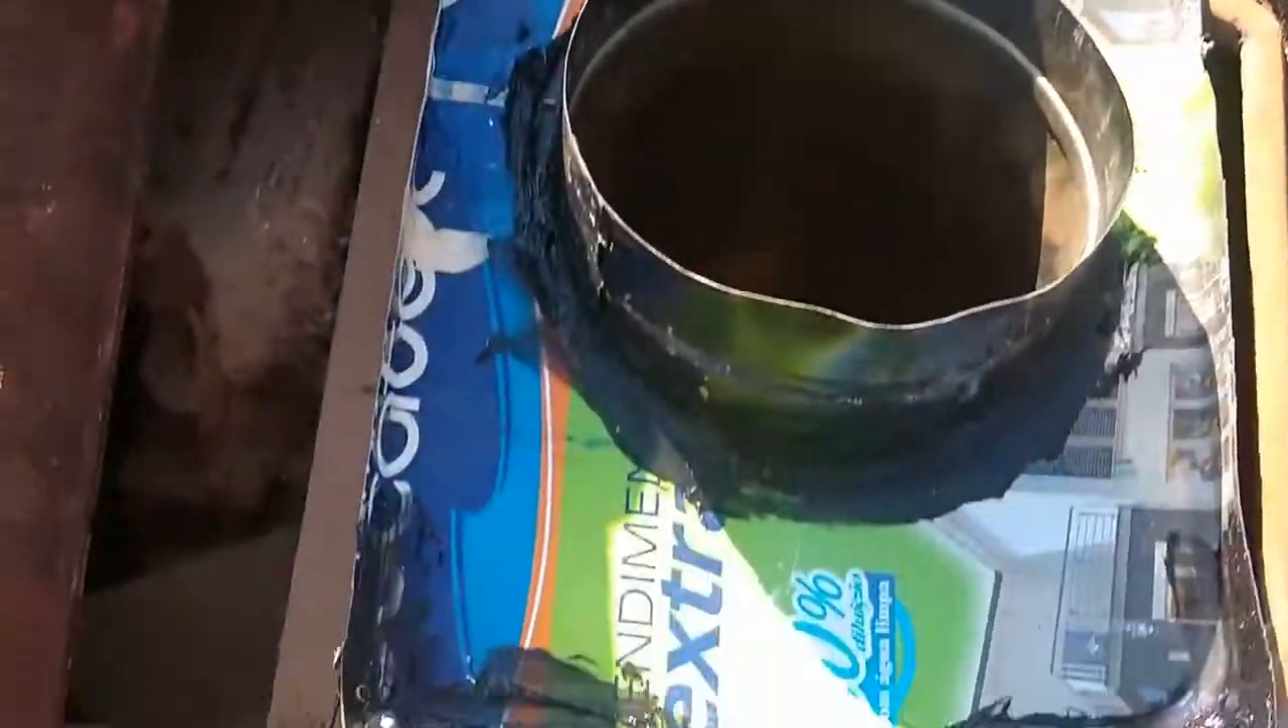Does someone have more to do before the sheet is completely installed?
No.